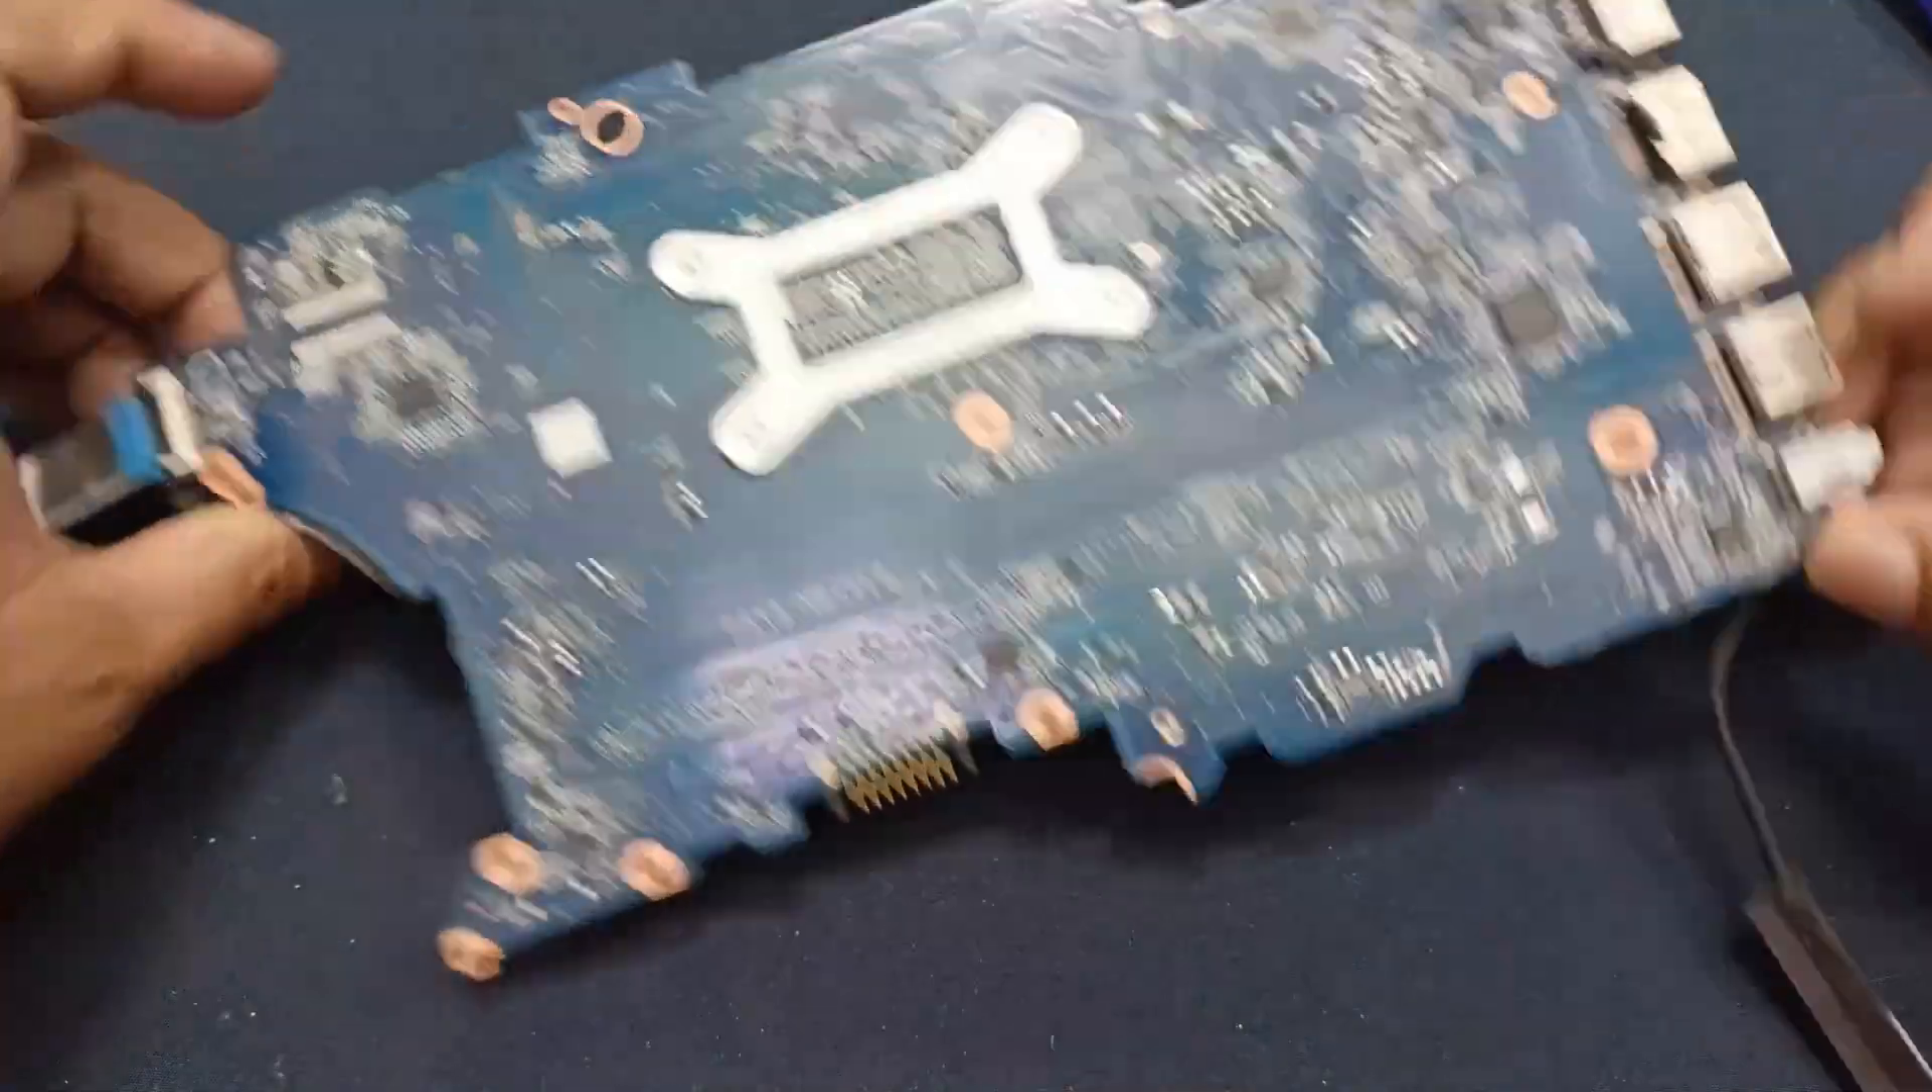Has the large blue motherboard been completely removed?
Yes.